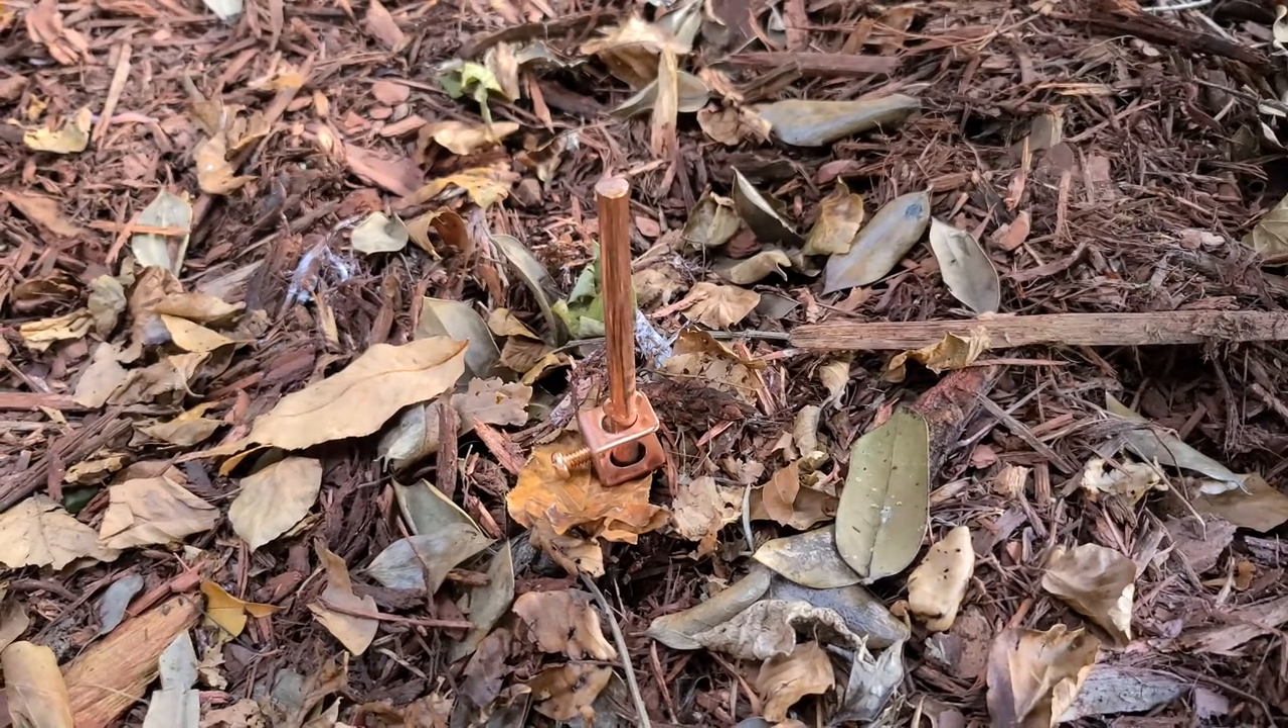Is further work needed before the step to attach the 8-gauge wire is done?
Yes.